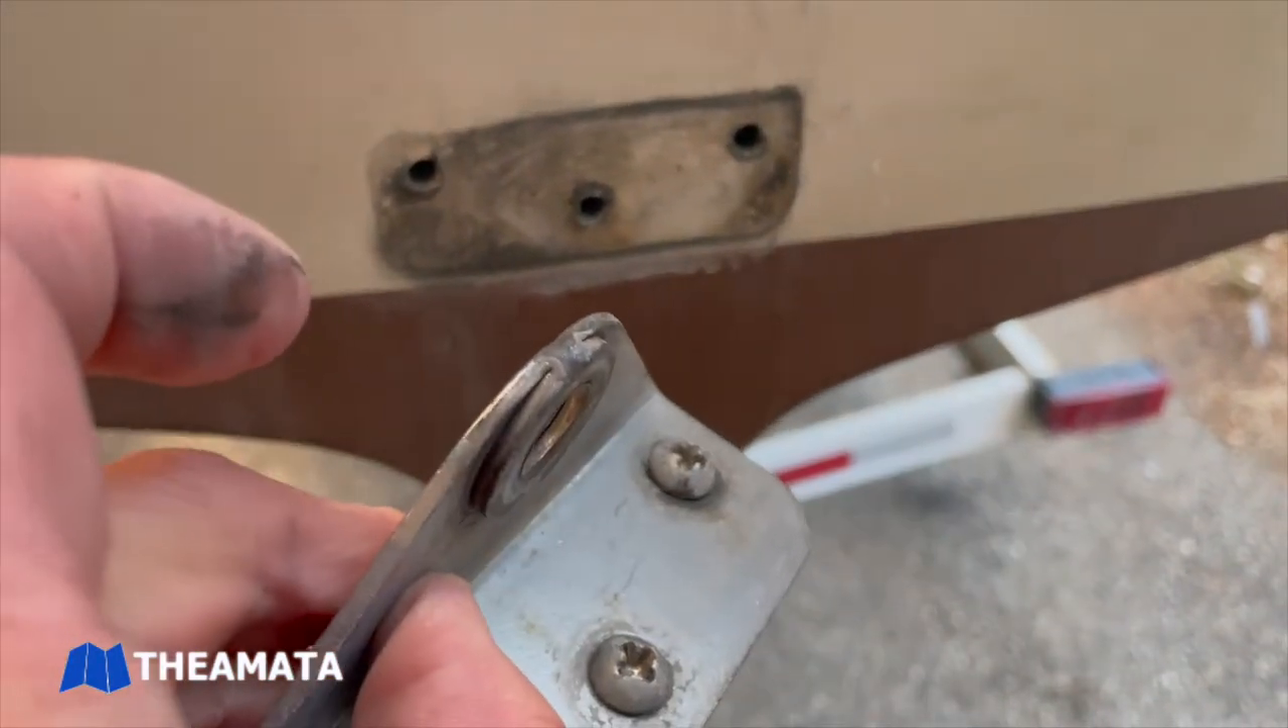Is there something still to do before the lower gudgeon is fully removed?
No.